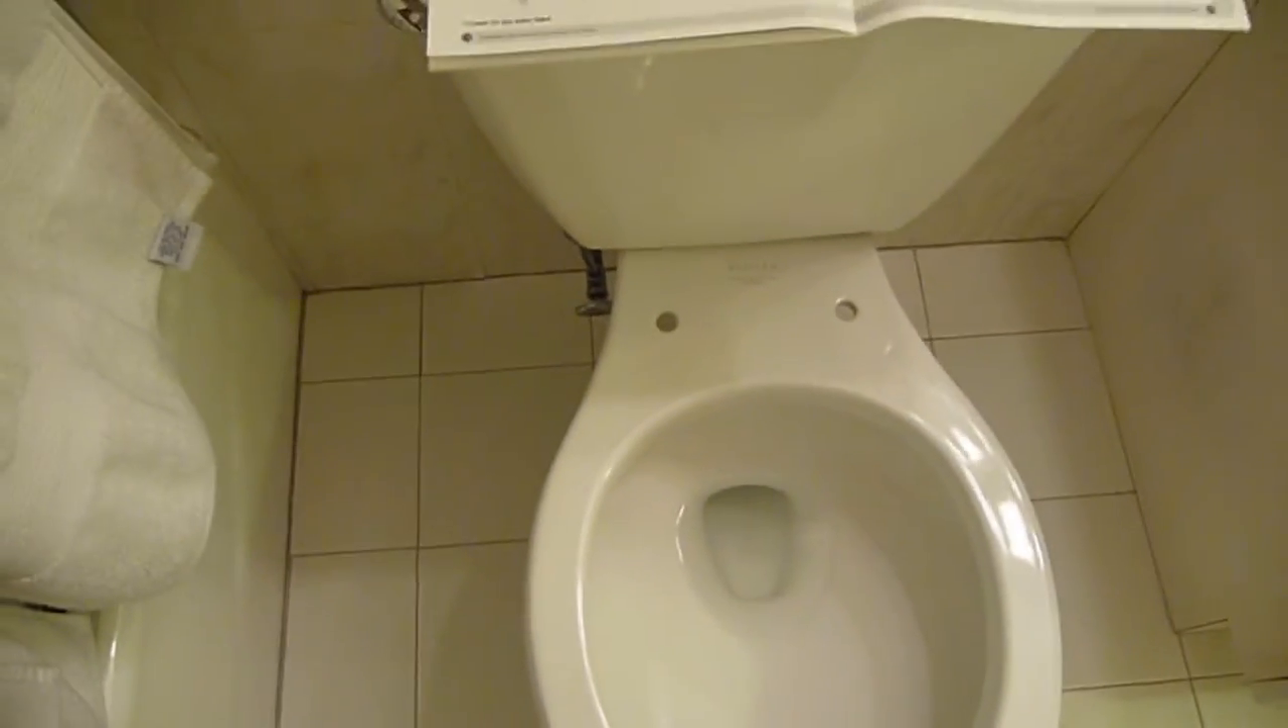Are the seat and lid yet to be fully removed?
No.